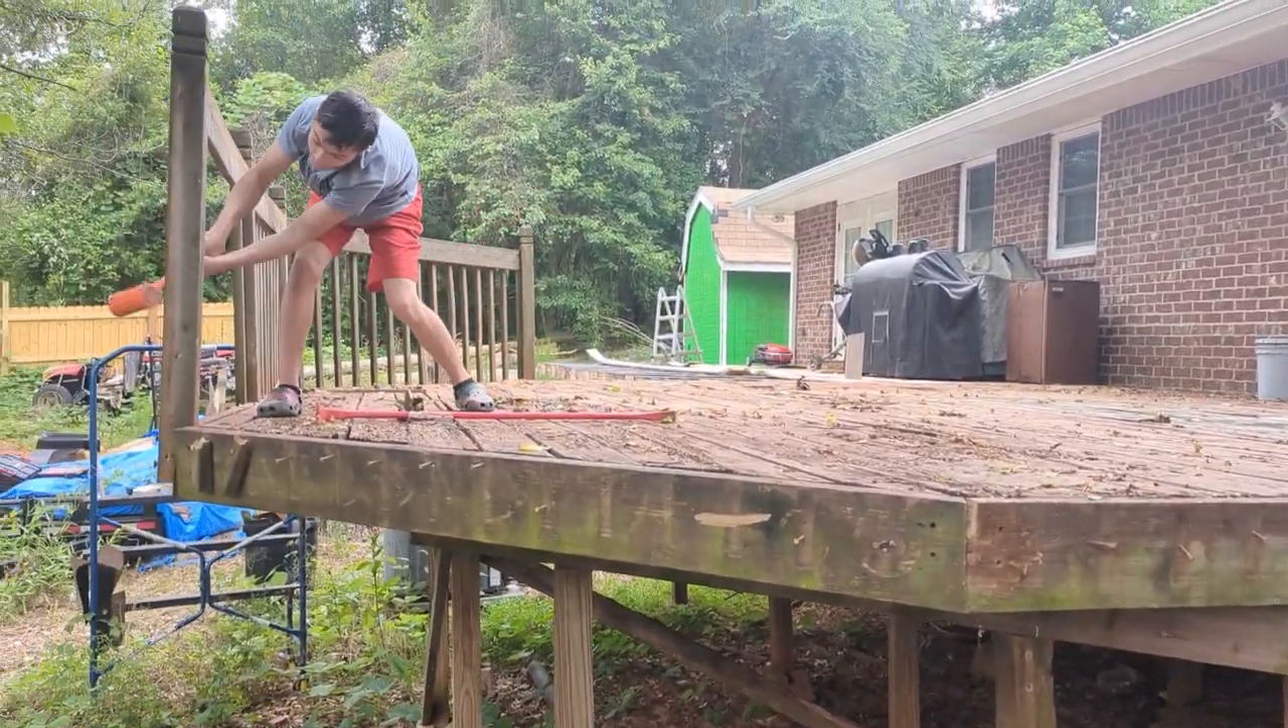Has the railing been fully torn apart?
No.